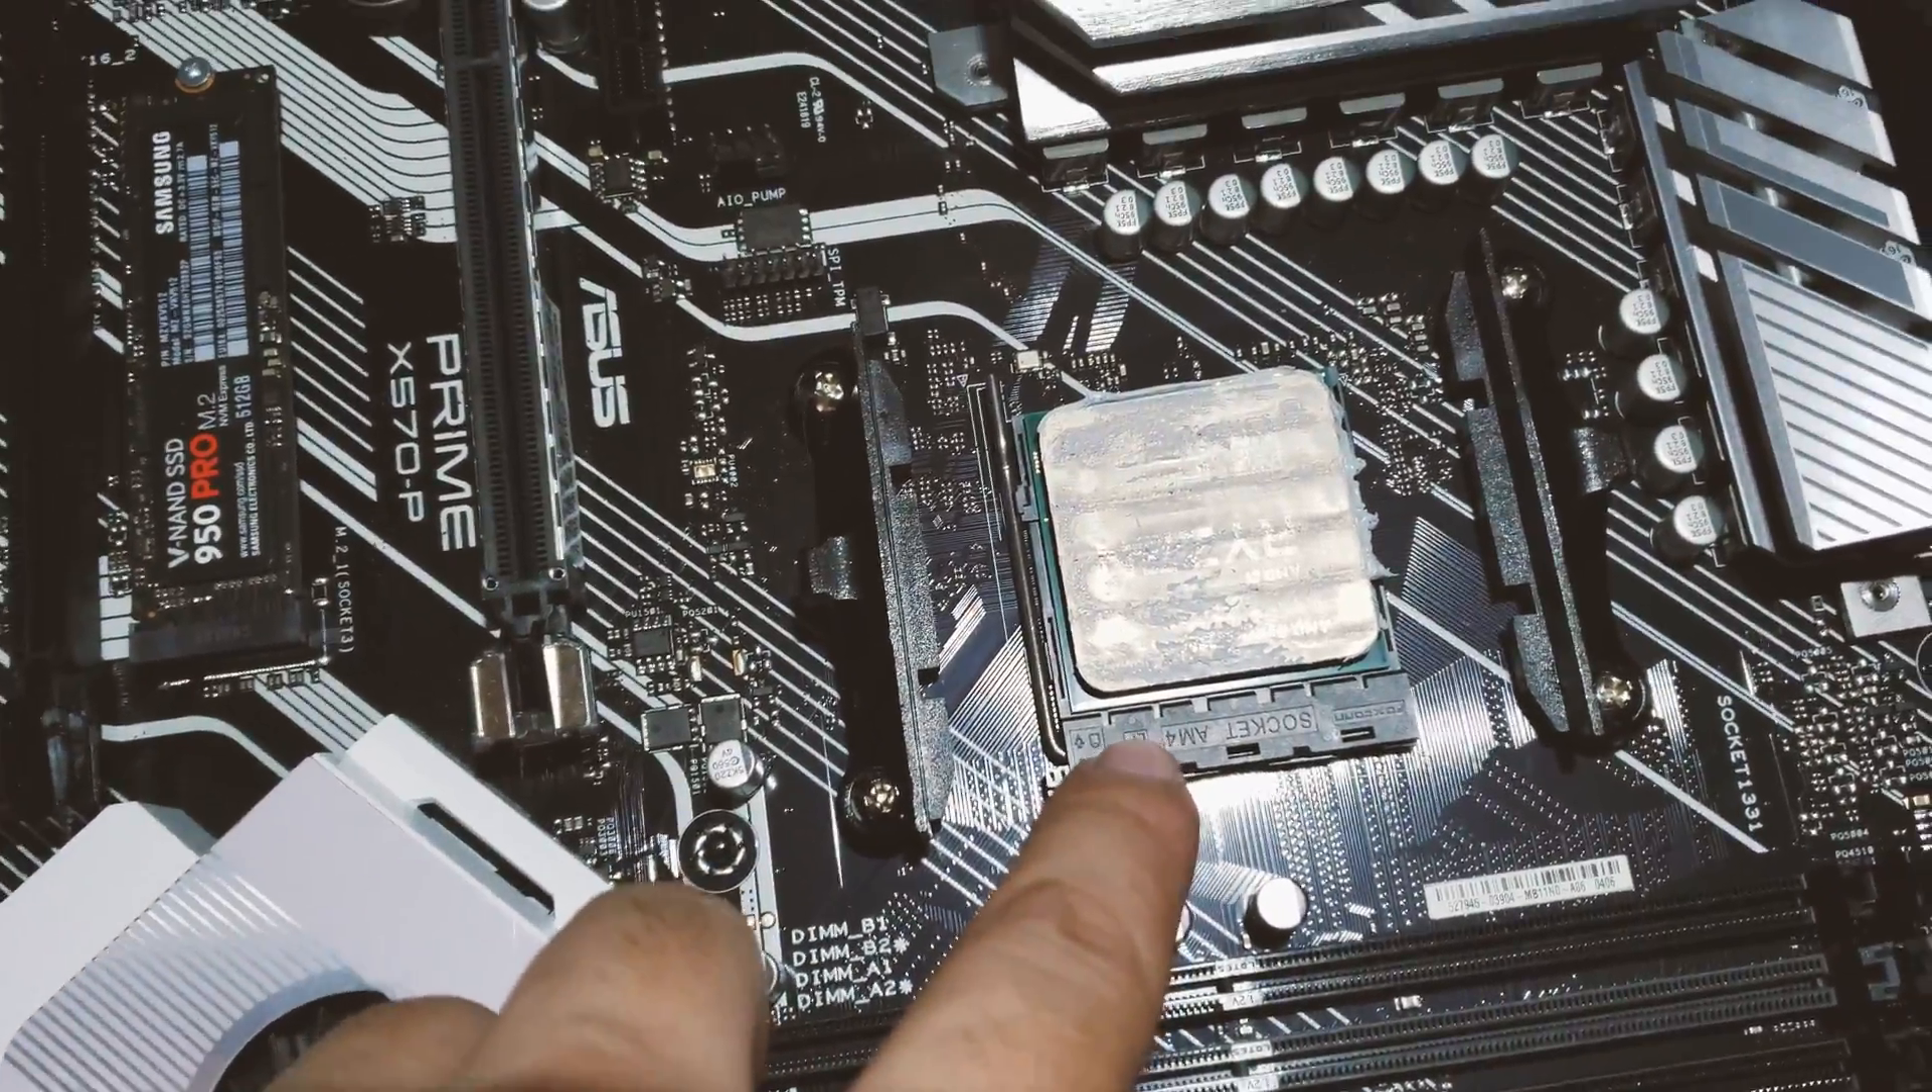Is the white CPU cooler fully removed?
Yes.